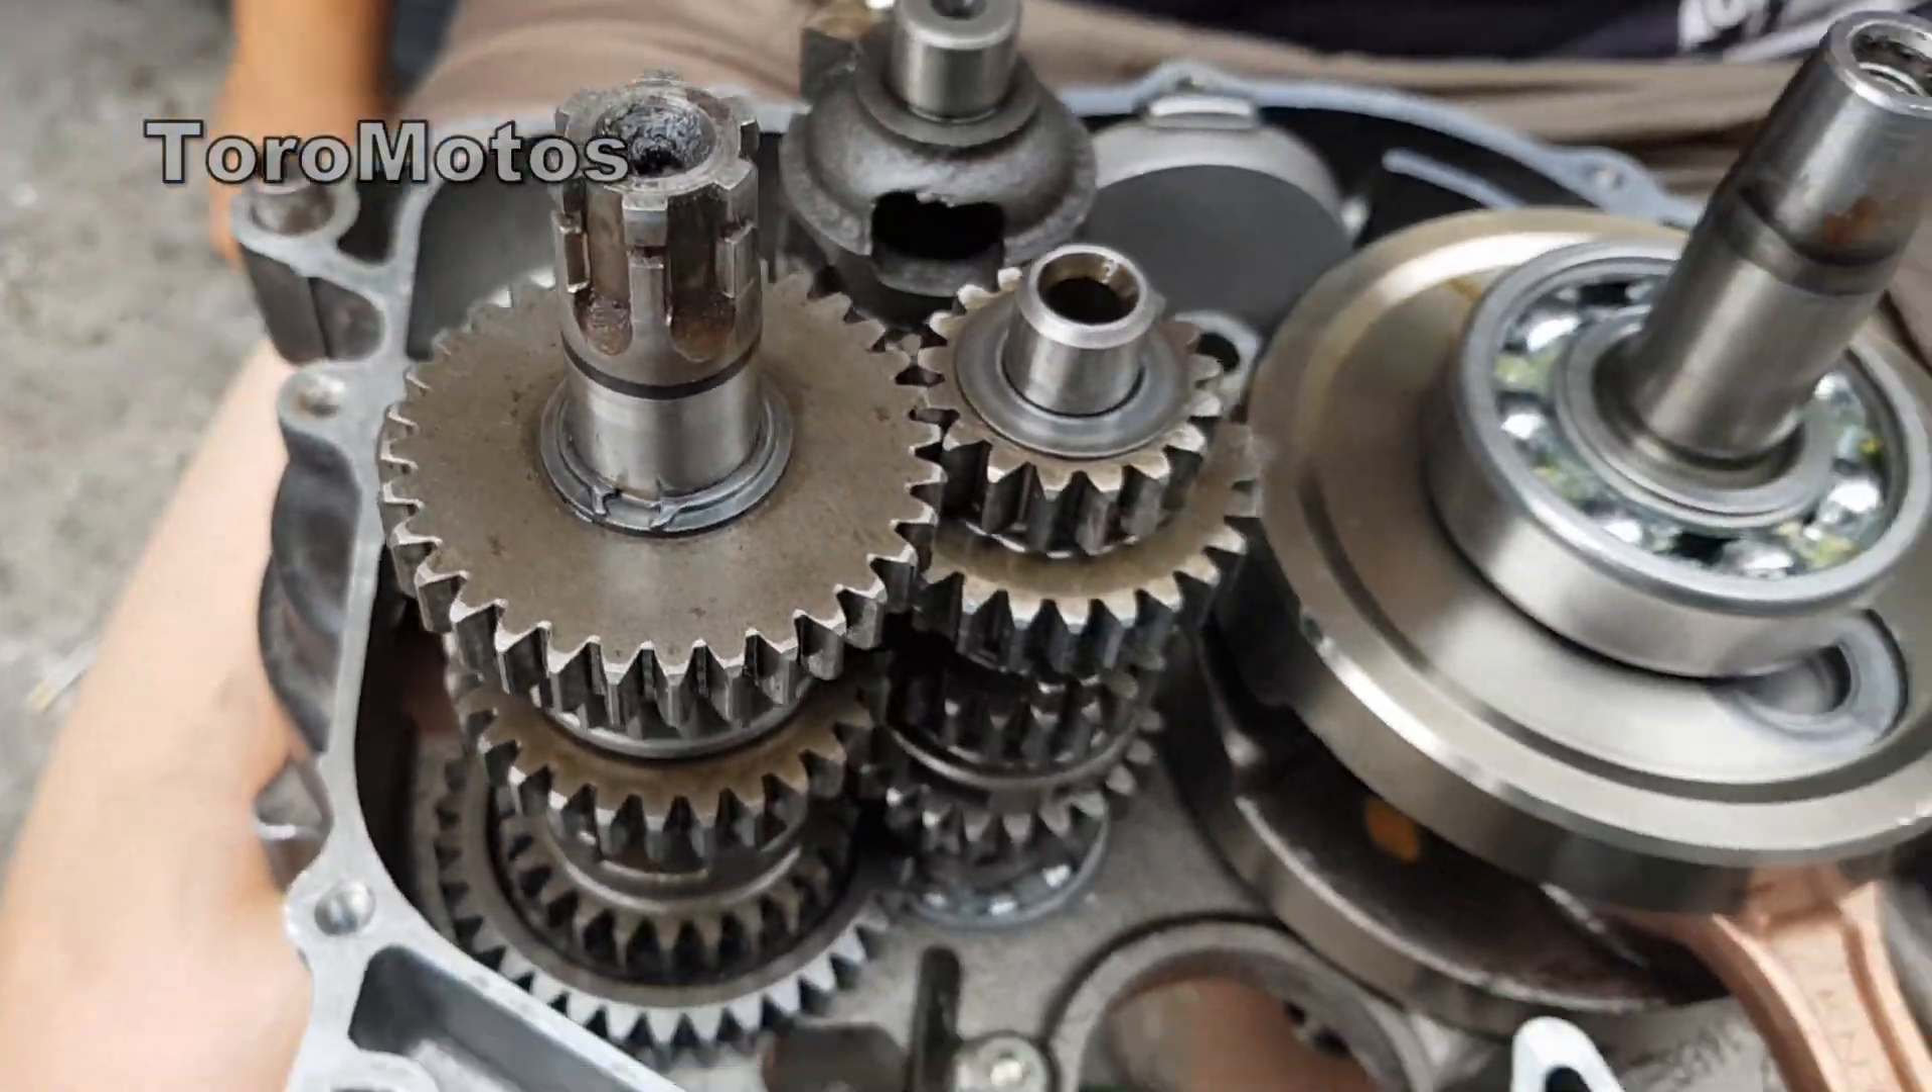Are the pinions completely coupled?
Yes.